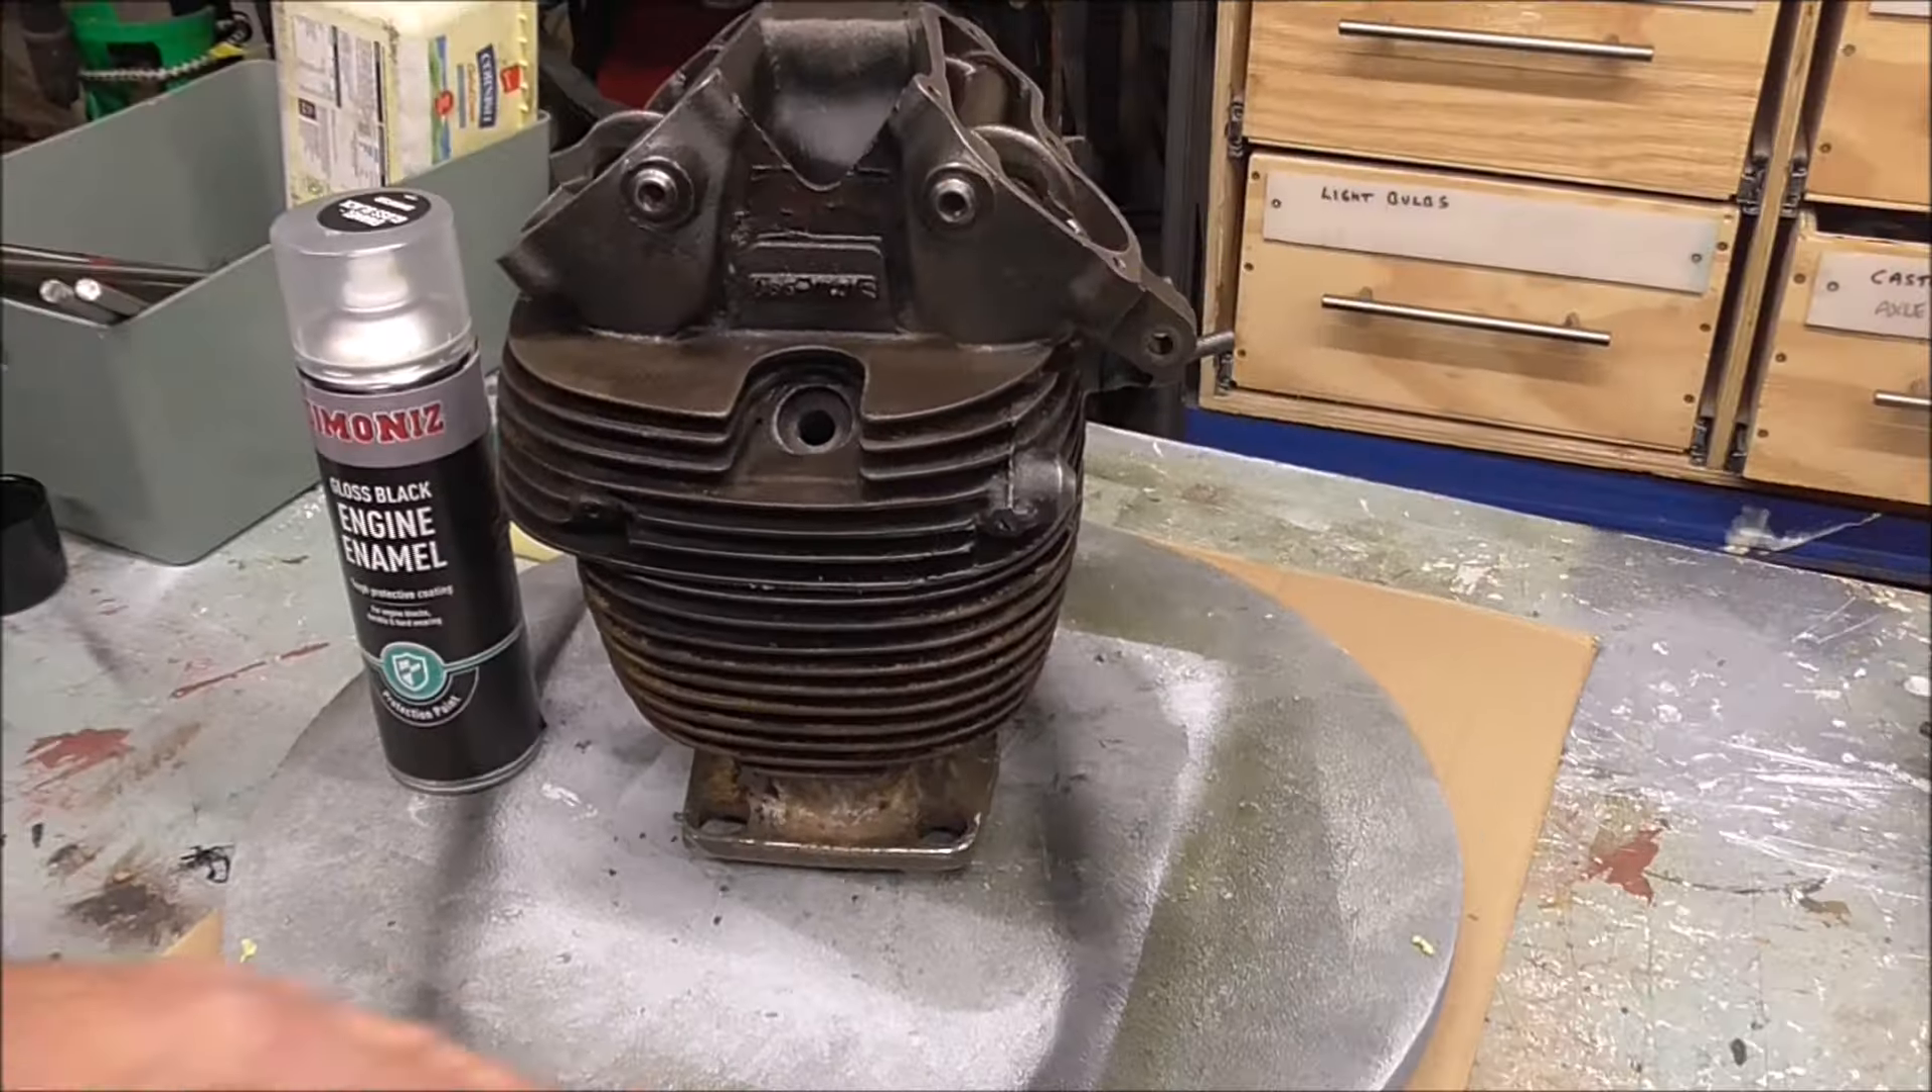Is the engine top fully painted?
No.